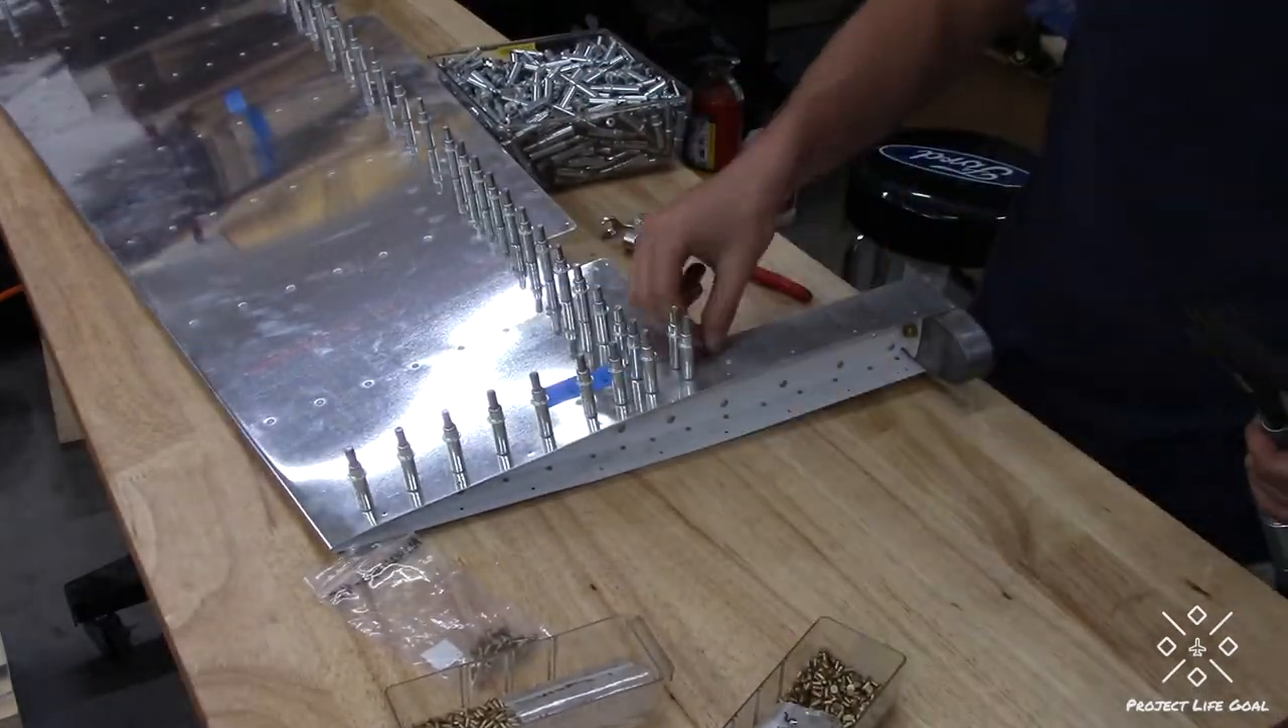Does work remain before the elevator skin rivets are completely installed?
Yes.